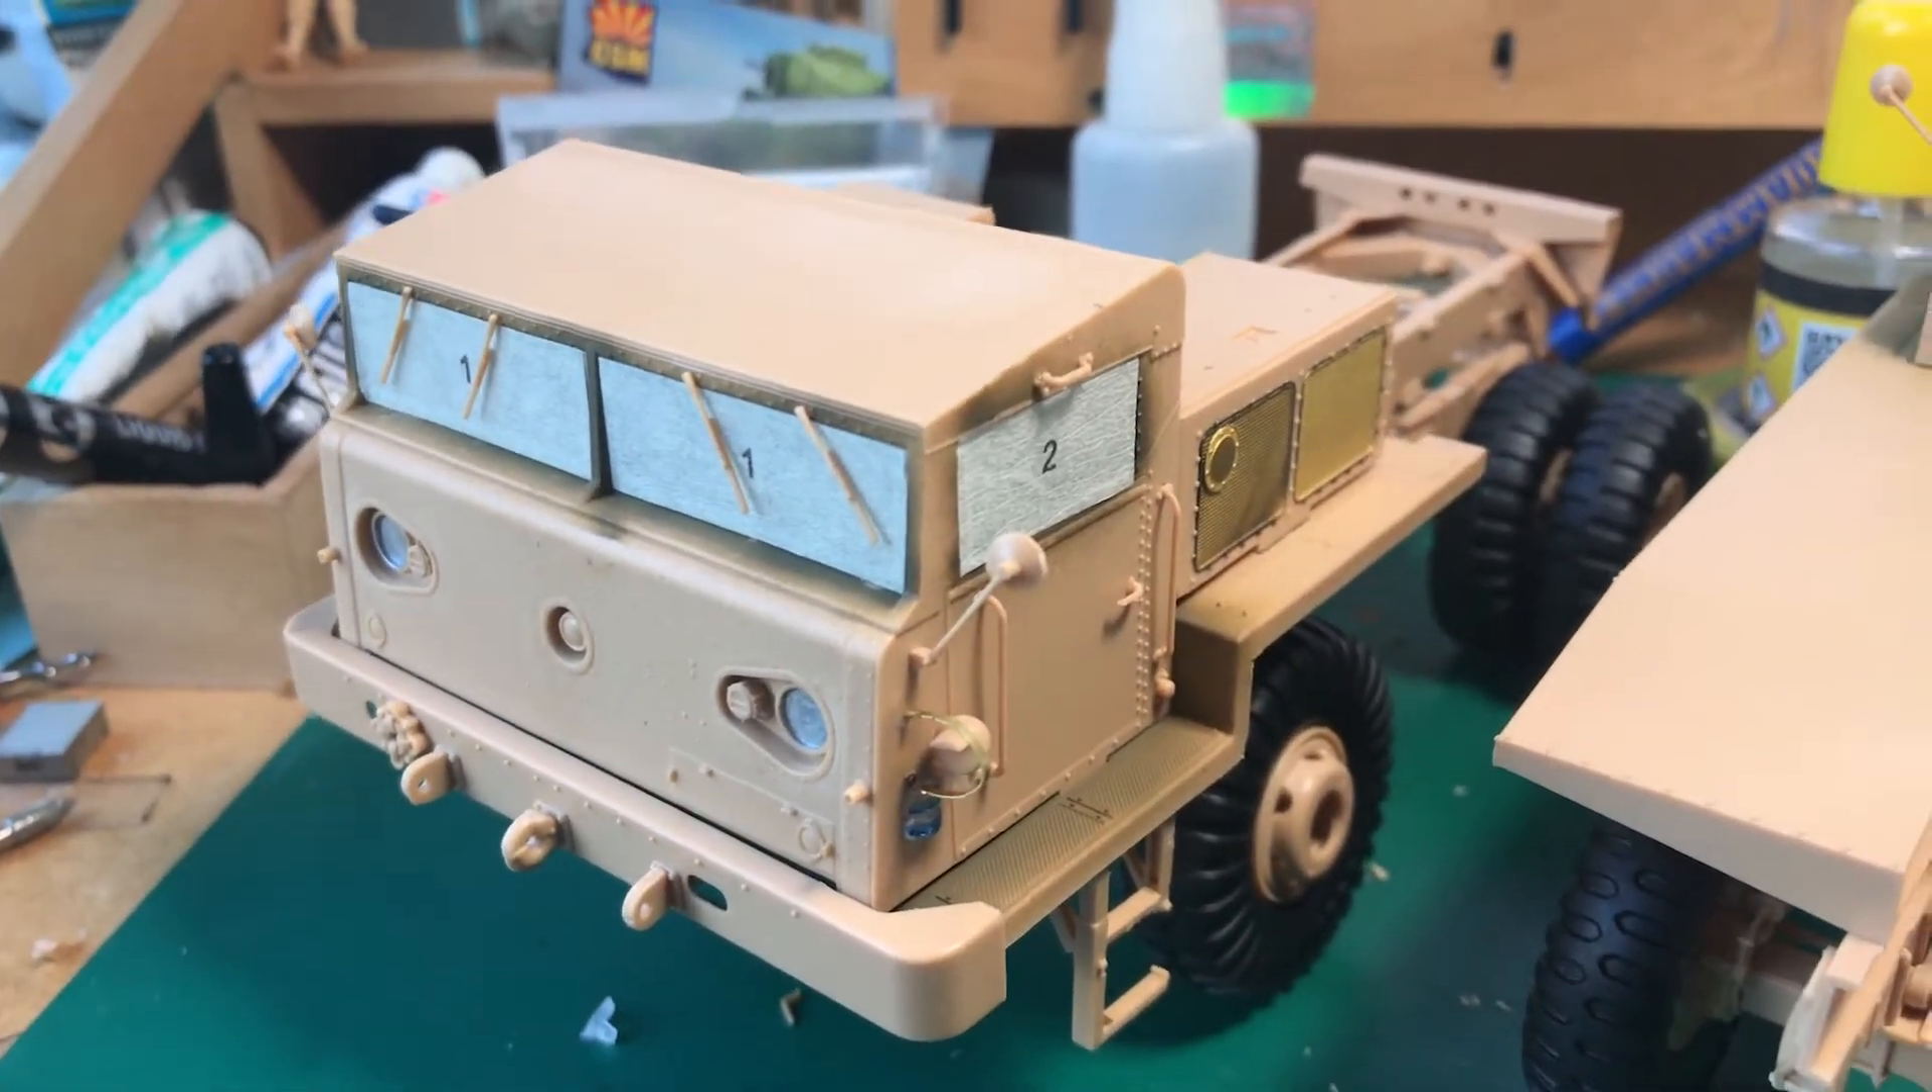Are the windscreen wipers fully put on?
Yes.